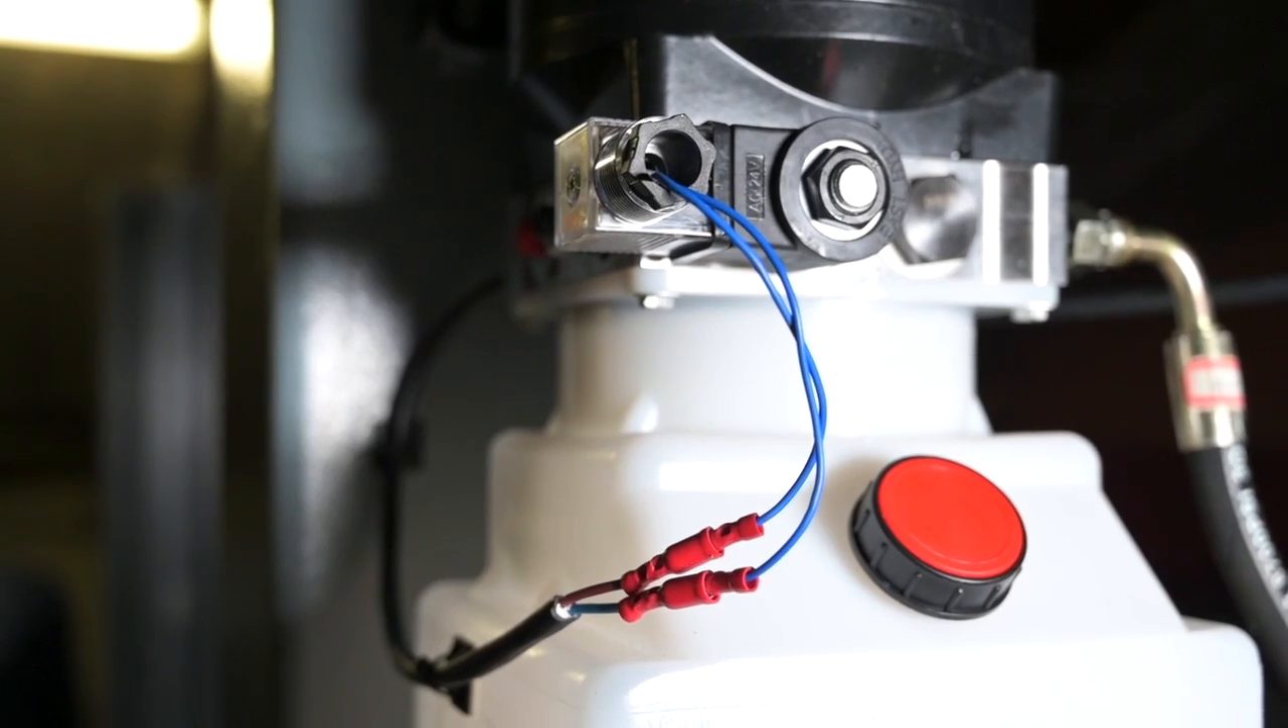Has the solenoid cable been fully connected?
Yes.